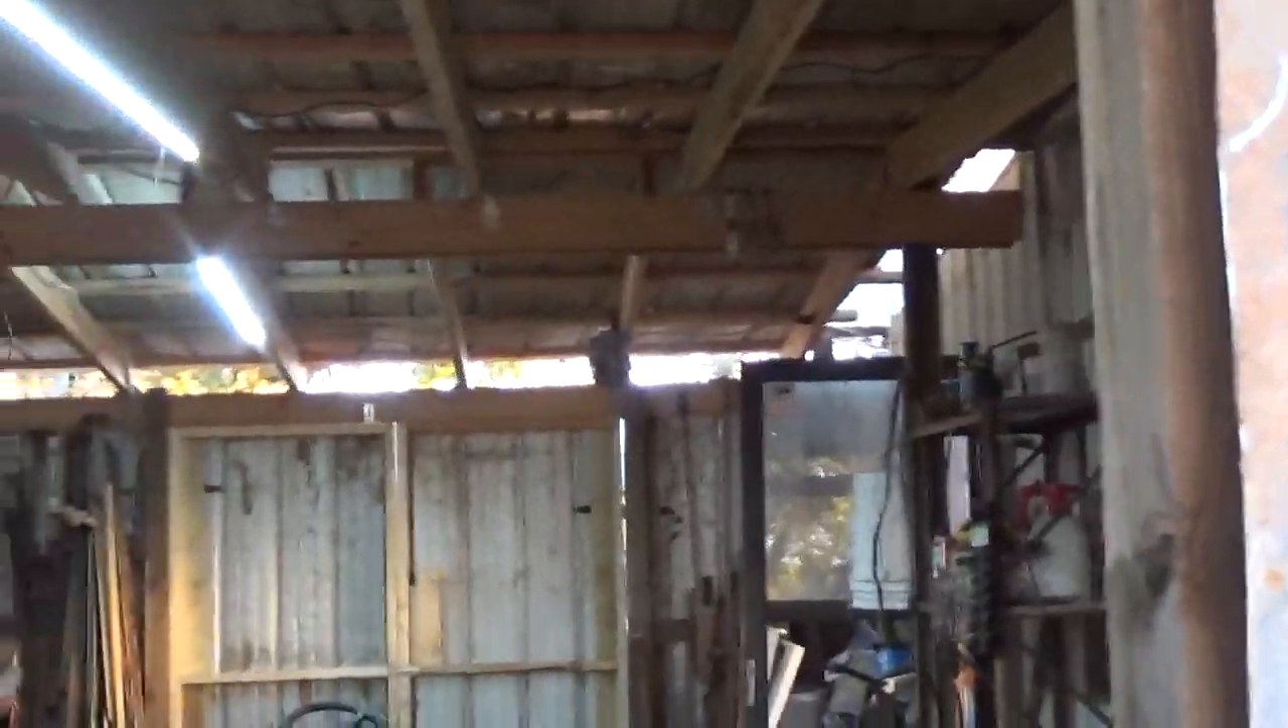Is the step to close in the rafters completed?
No.